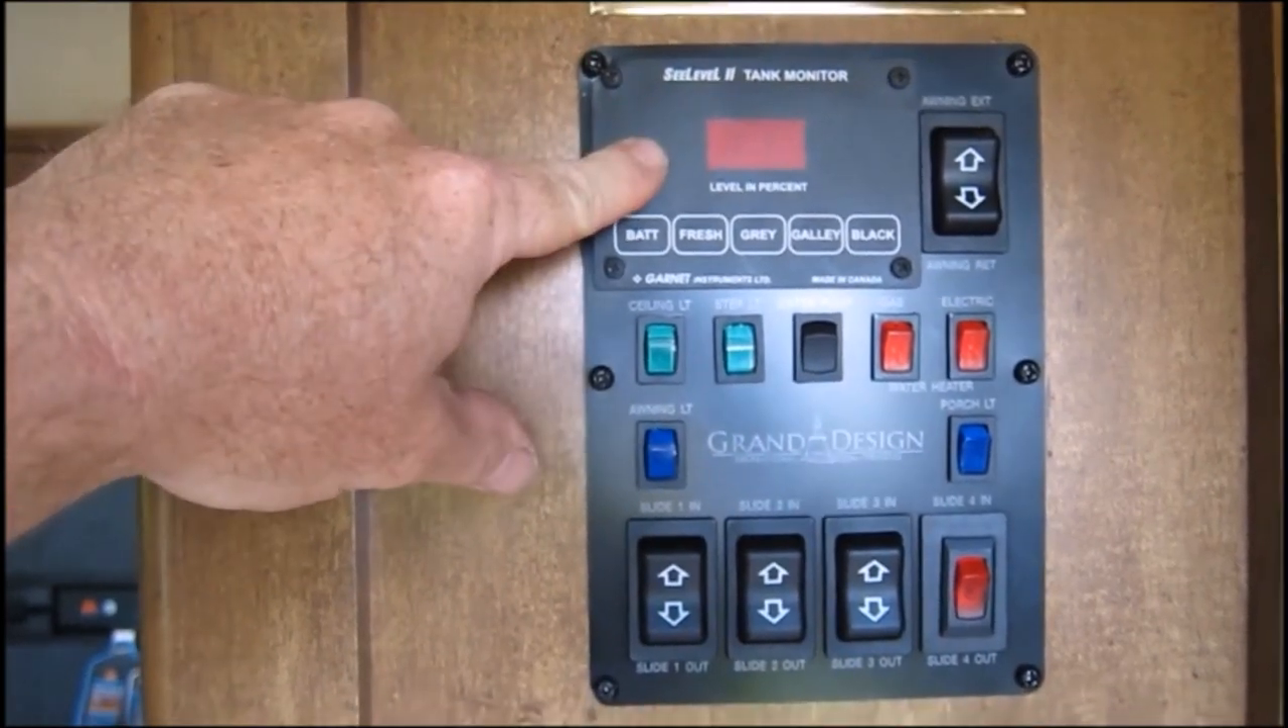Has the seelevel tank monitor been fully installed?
Yes.